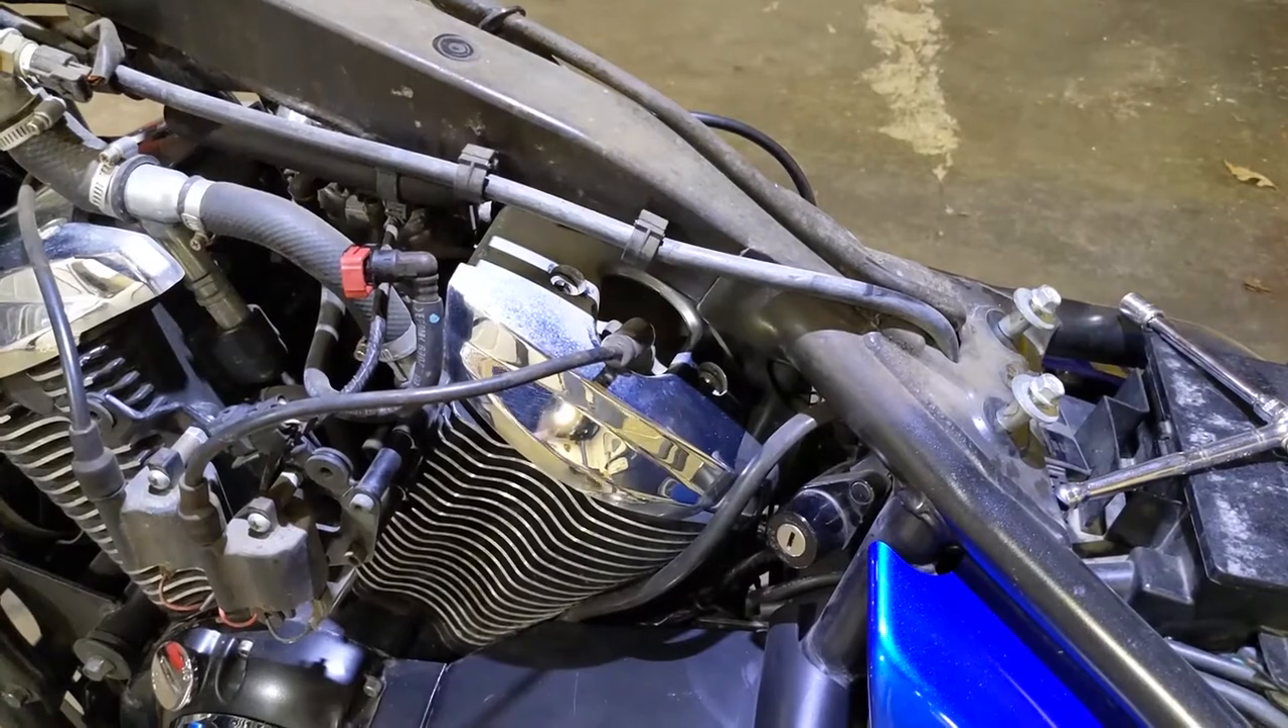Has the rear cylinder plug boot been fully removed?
No.